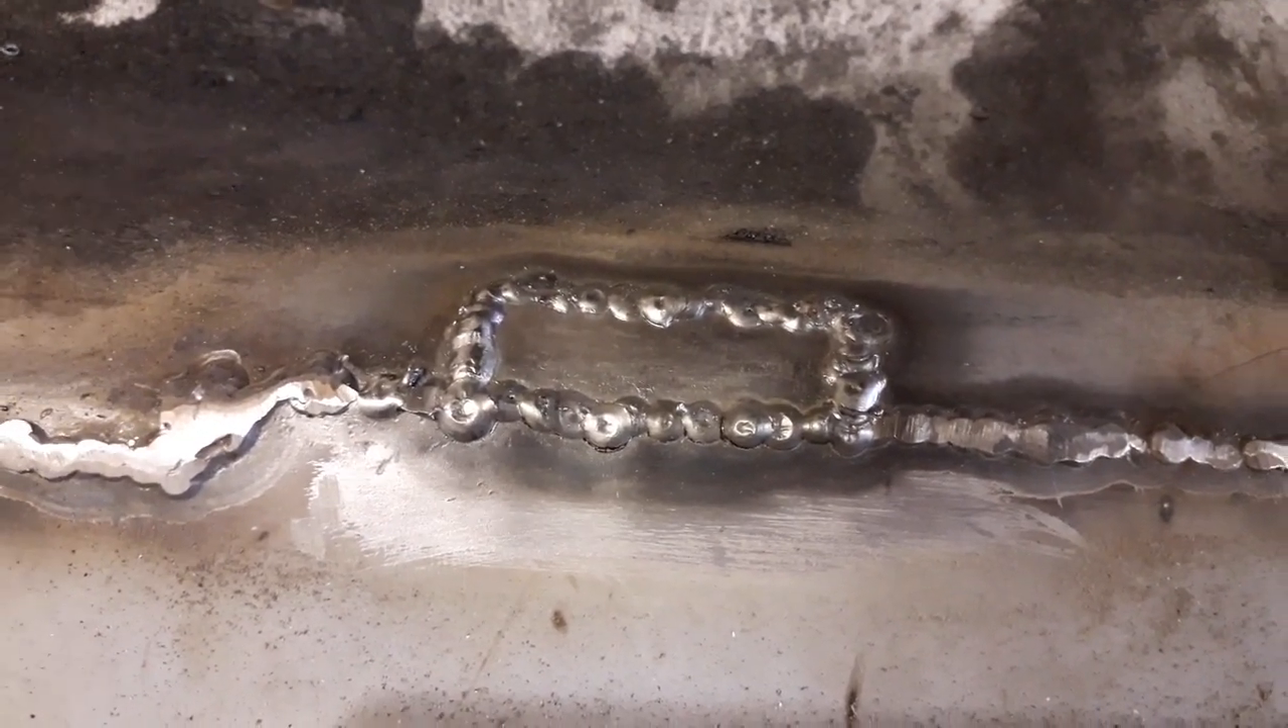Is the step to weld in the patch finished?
Yes.